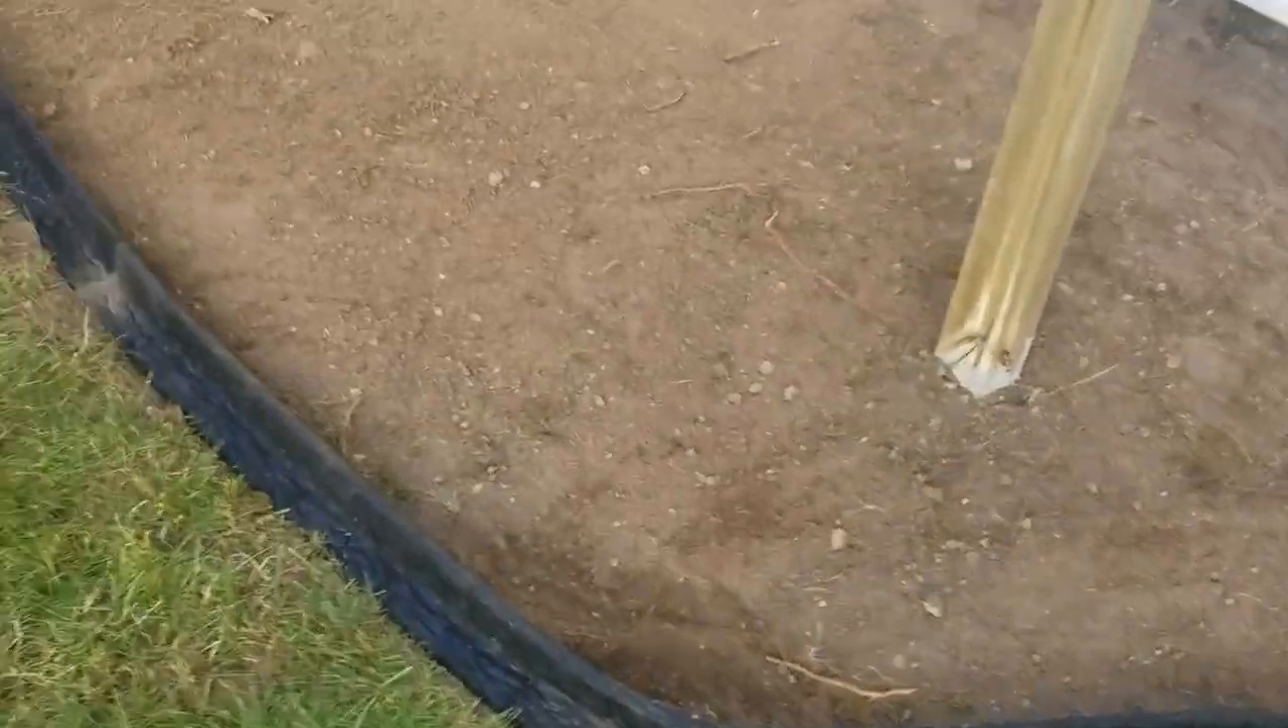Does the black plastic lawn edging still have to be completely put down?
No.